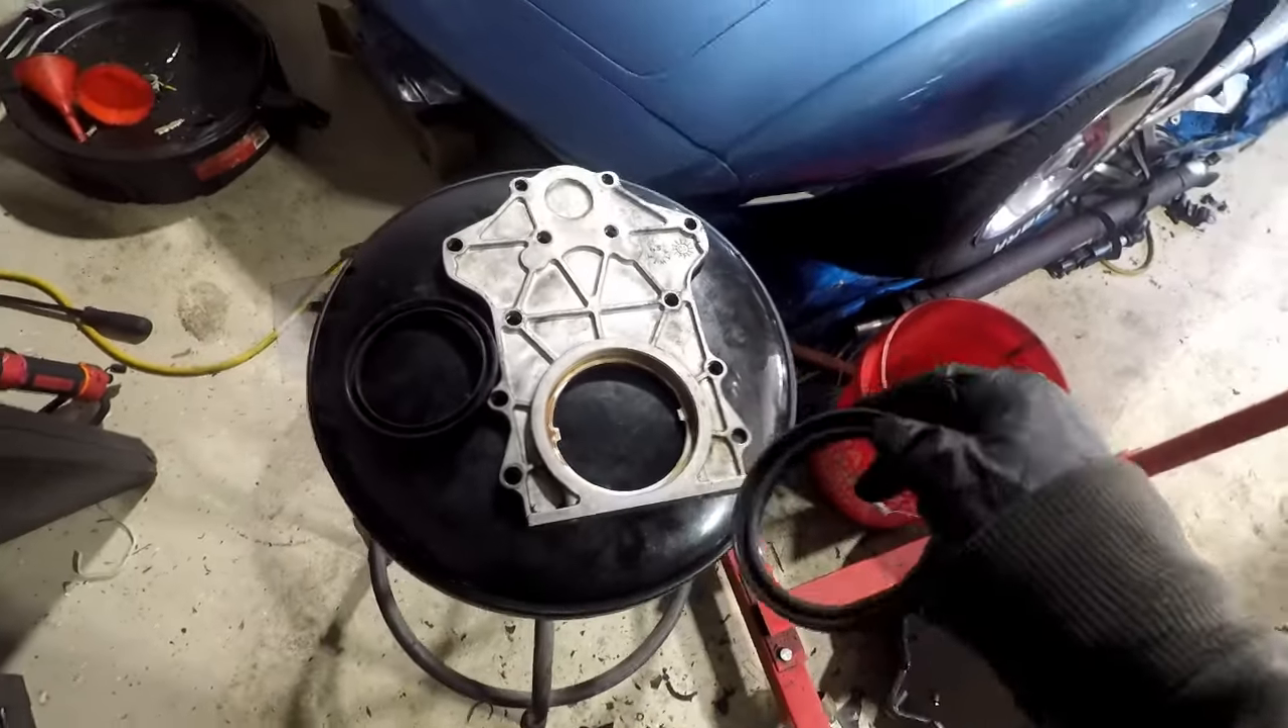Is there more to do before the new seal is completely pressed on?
Yes.